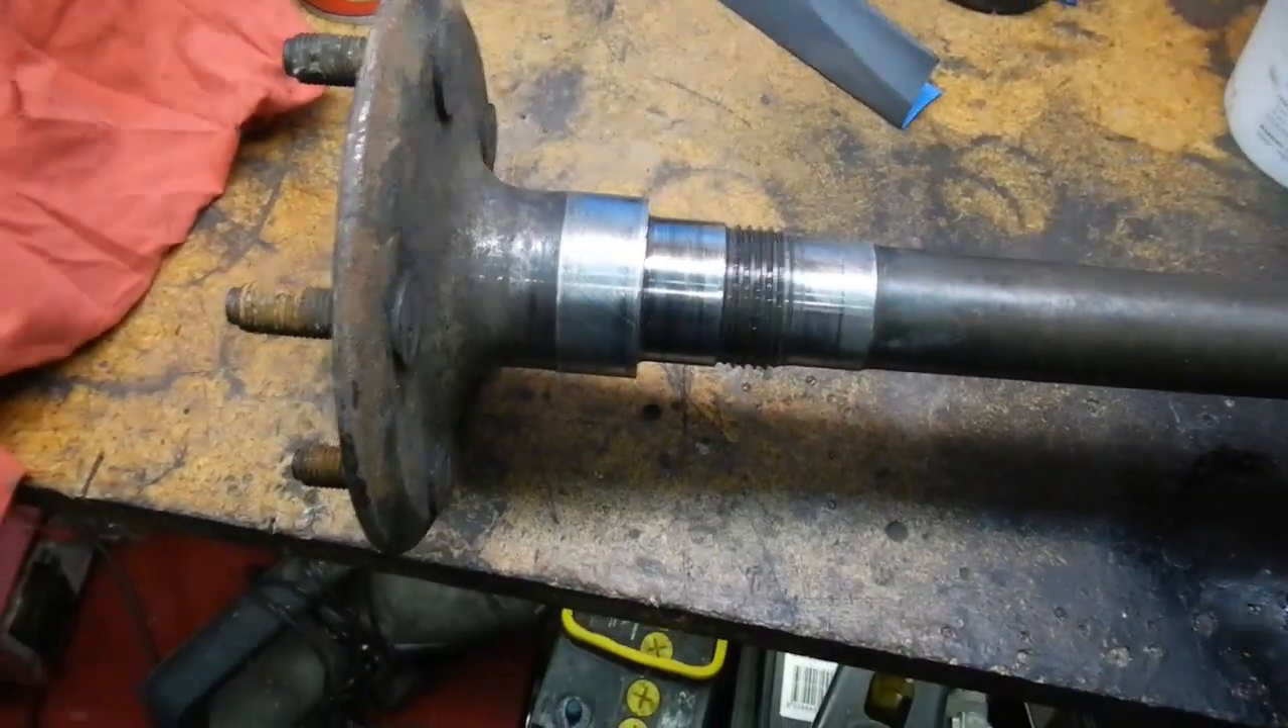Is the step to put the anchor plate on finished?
No.